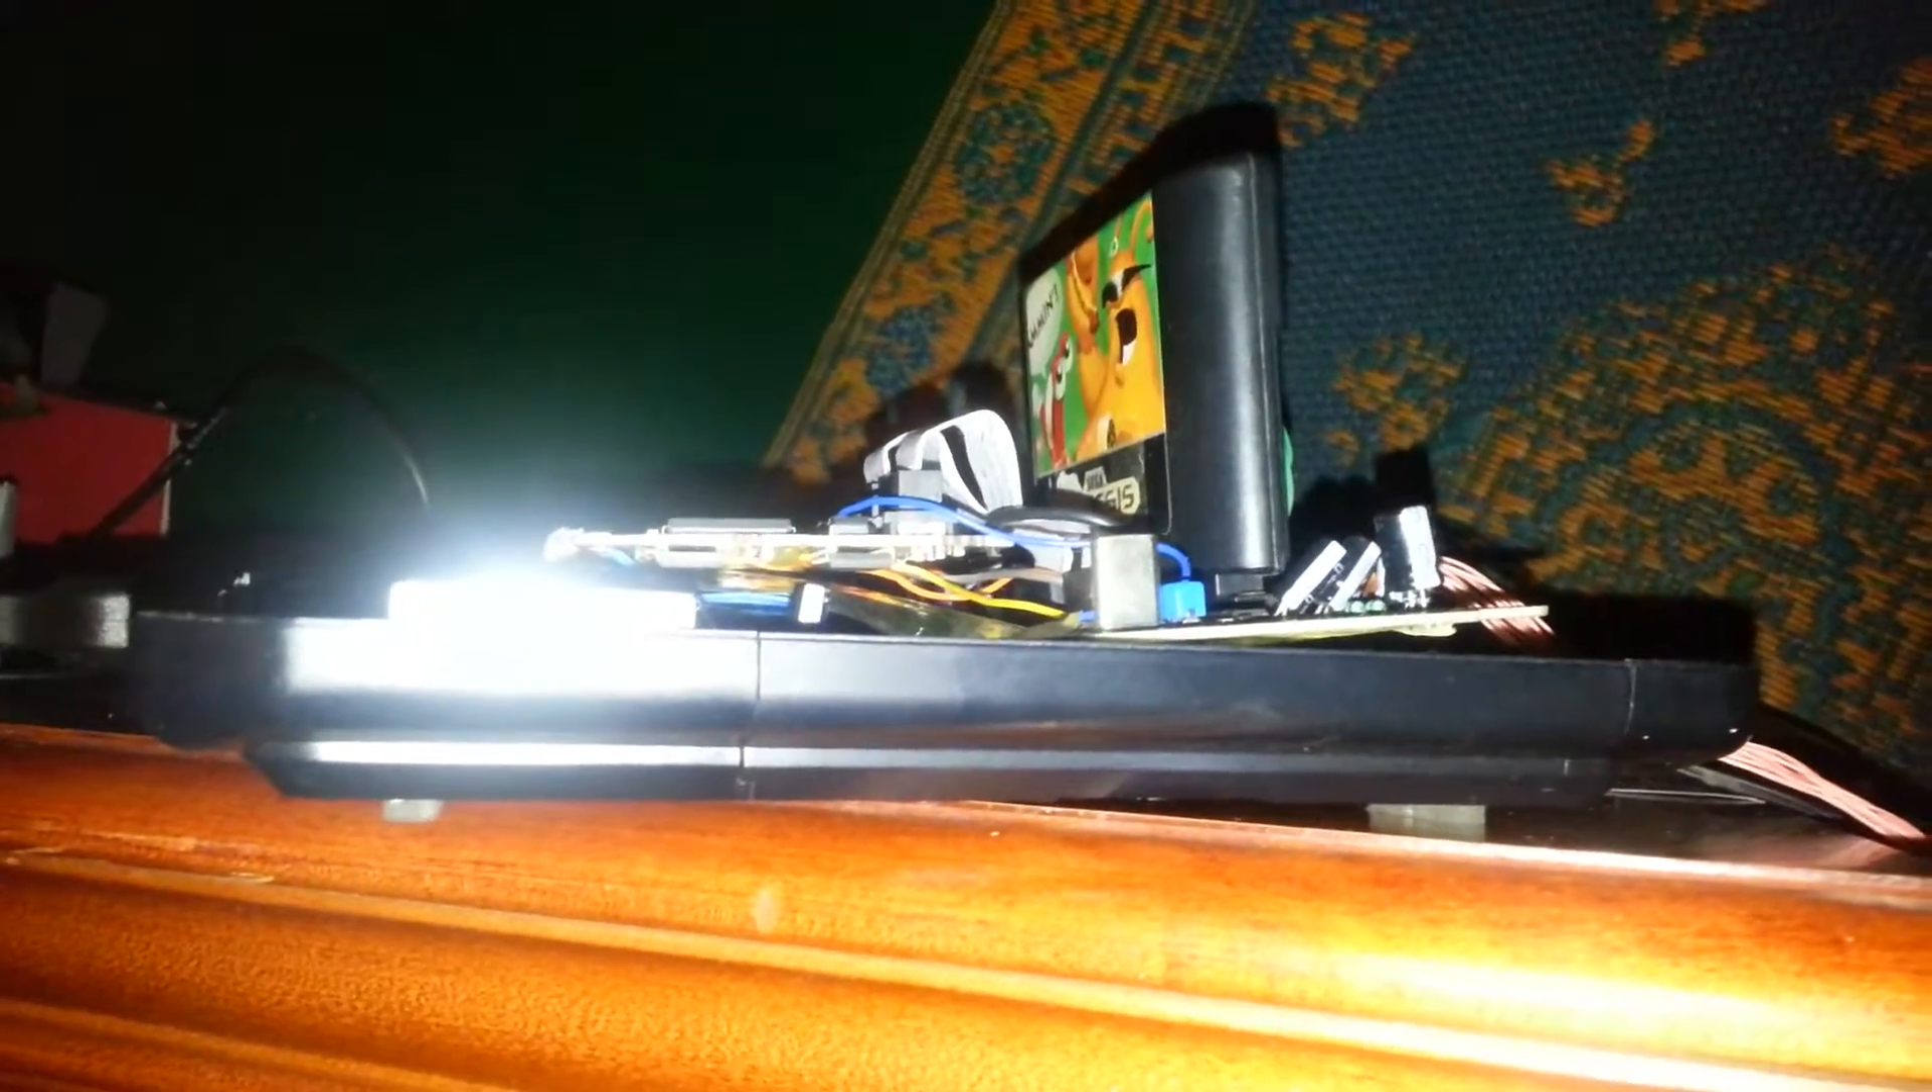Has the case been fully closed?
No.